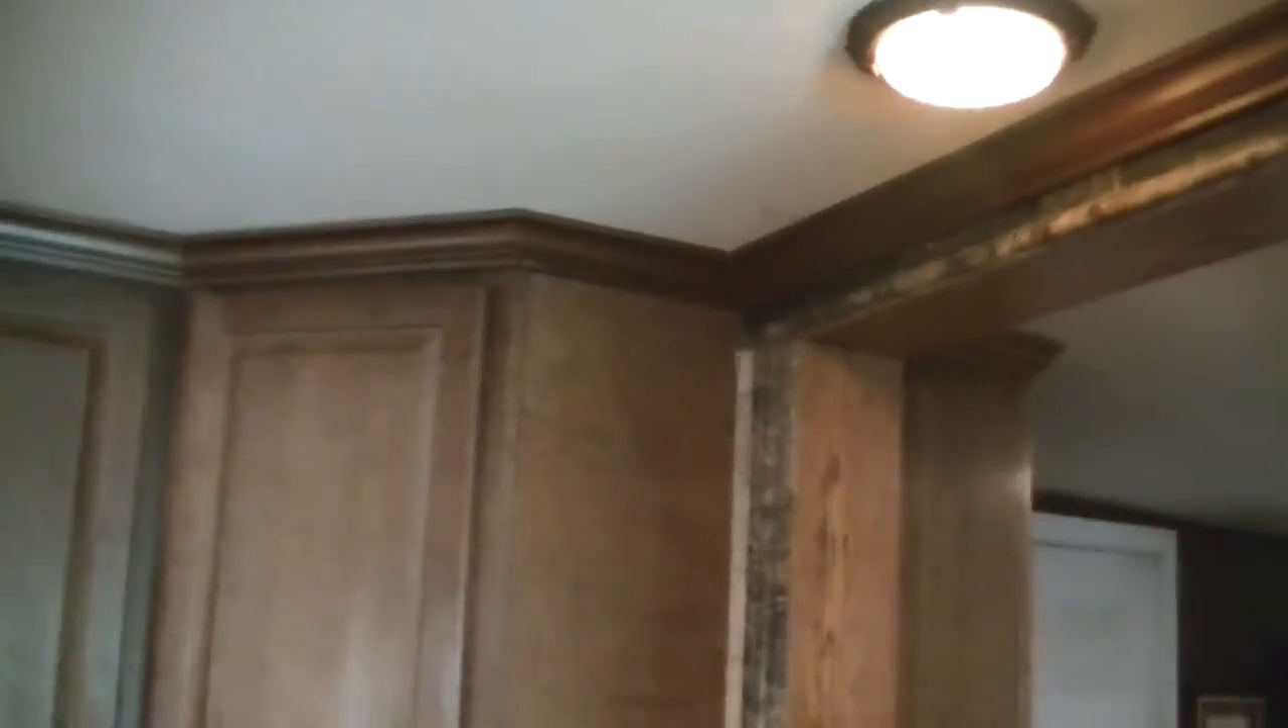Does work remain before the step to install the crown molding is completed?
No.